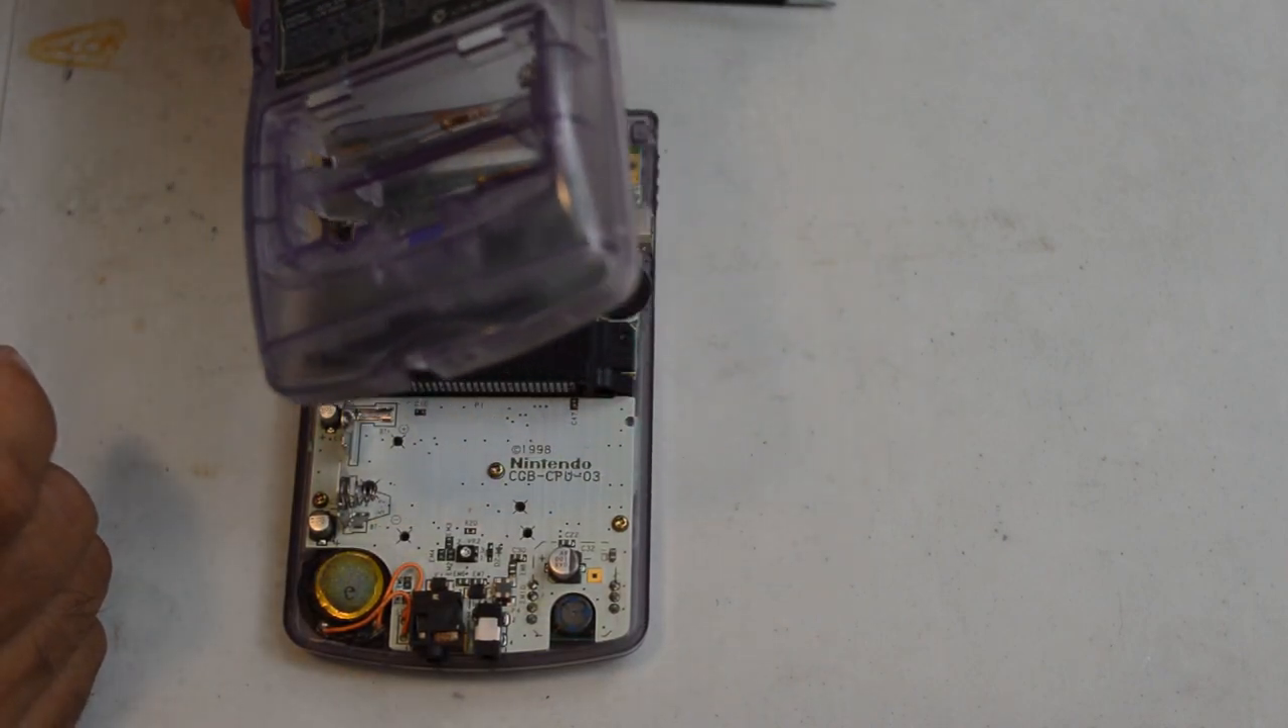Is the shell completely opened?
Yes.